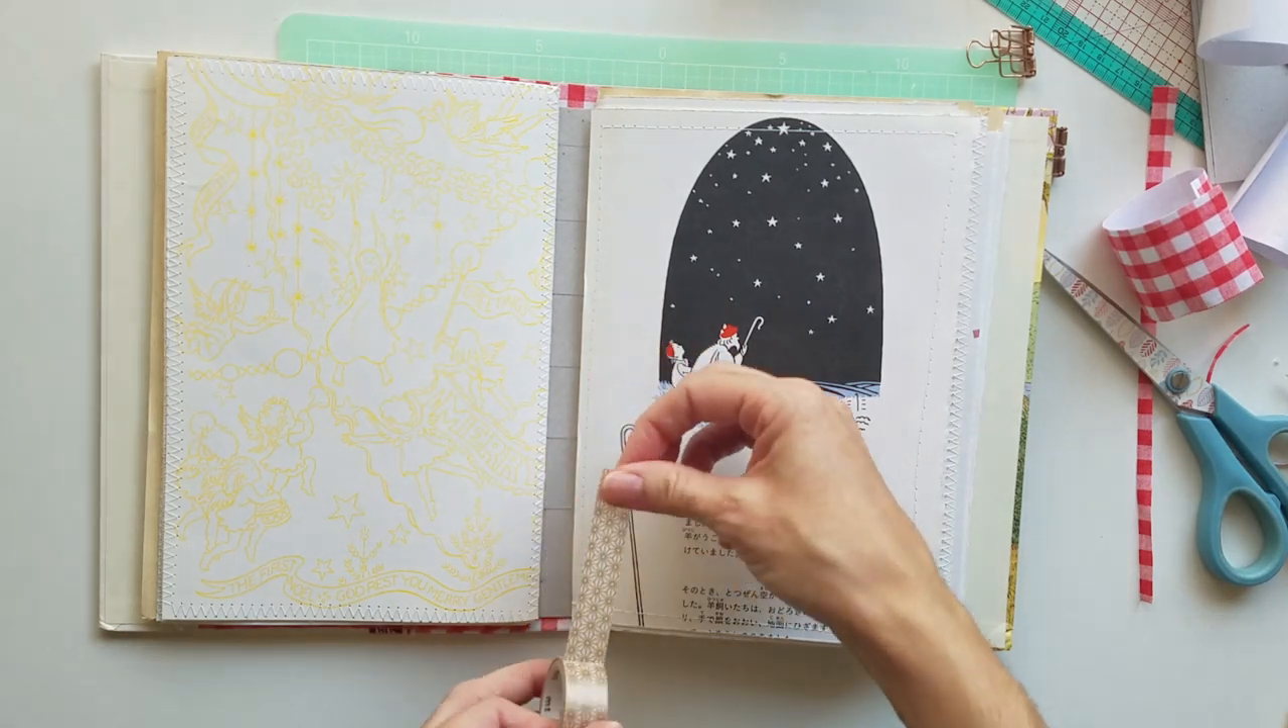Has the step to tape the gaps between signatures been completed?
No.